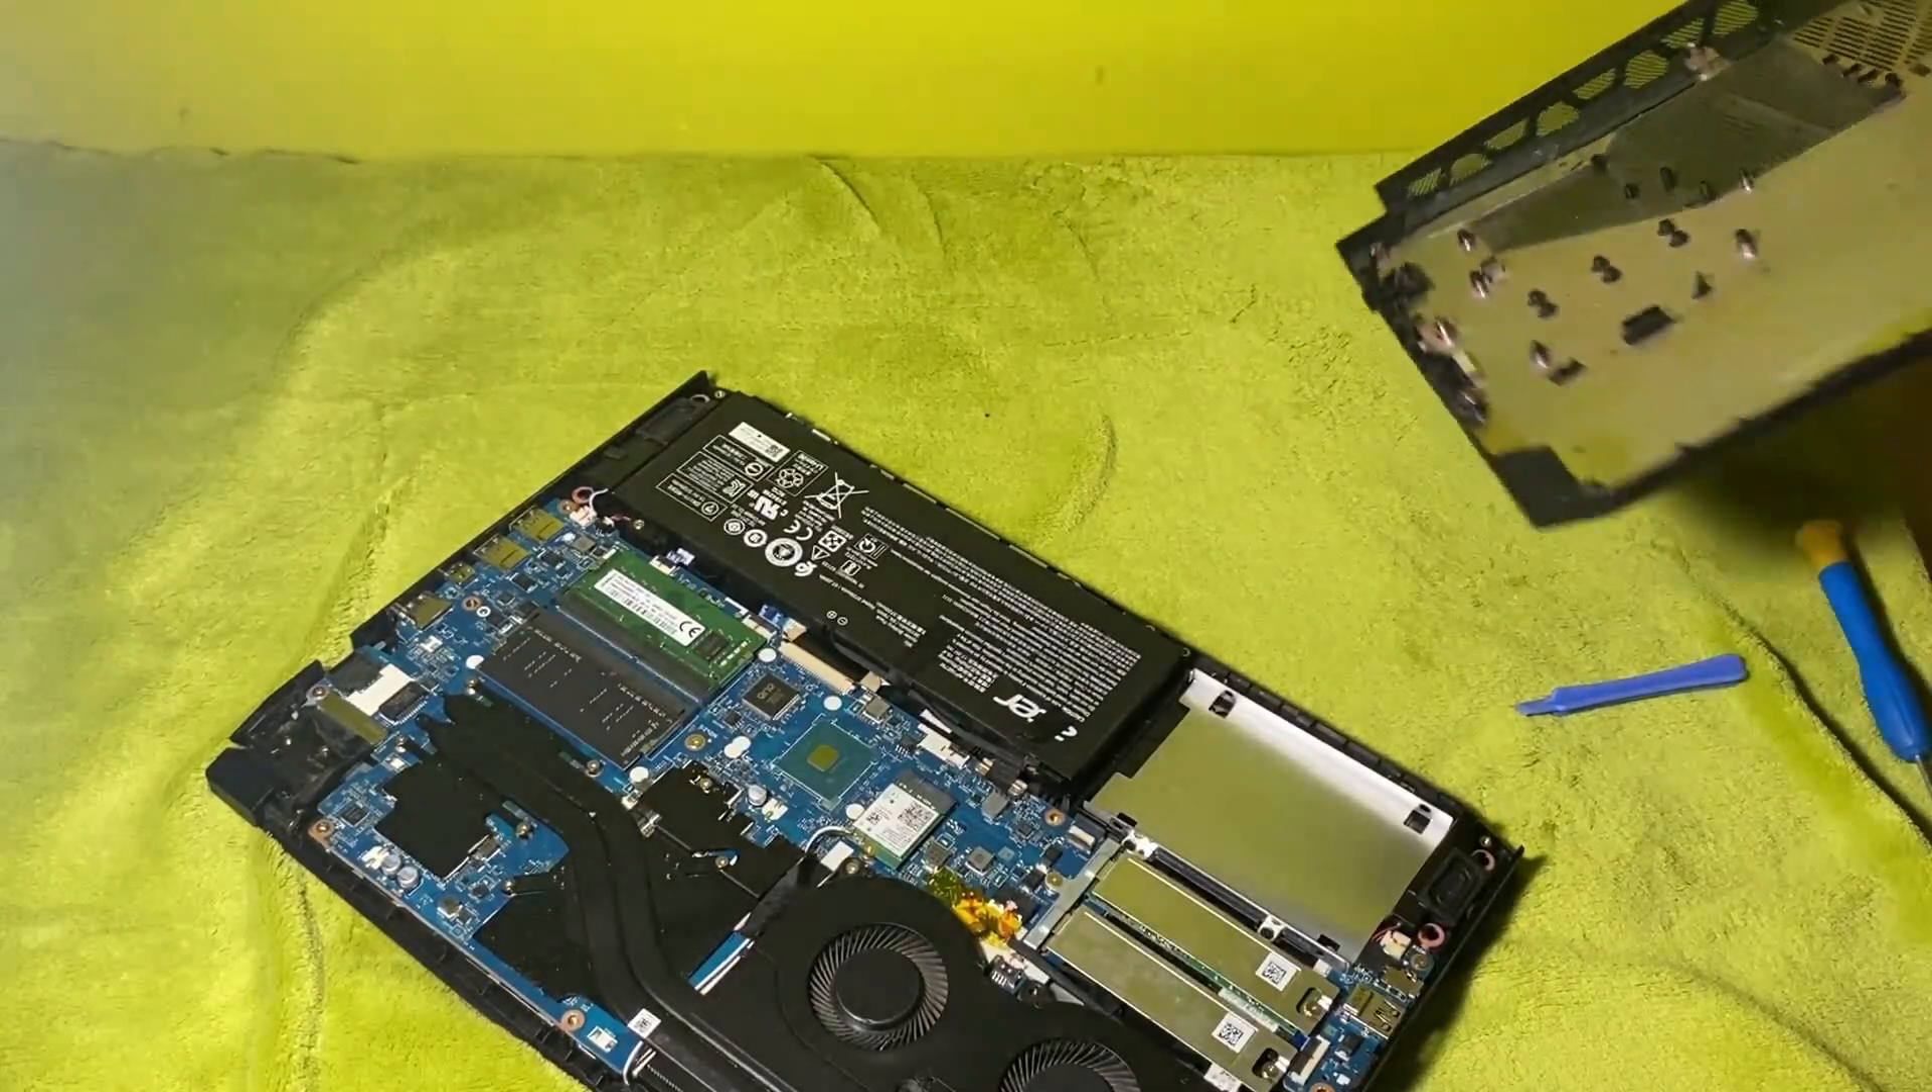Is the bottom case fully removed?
Yes.